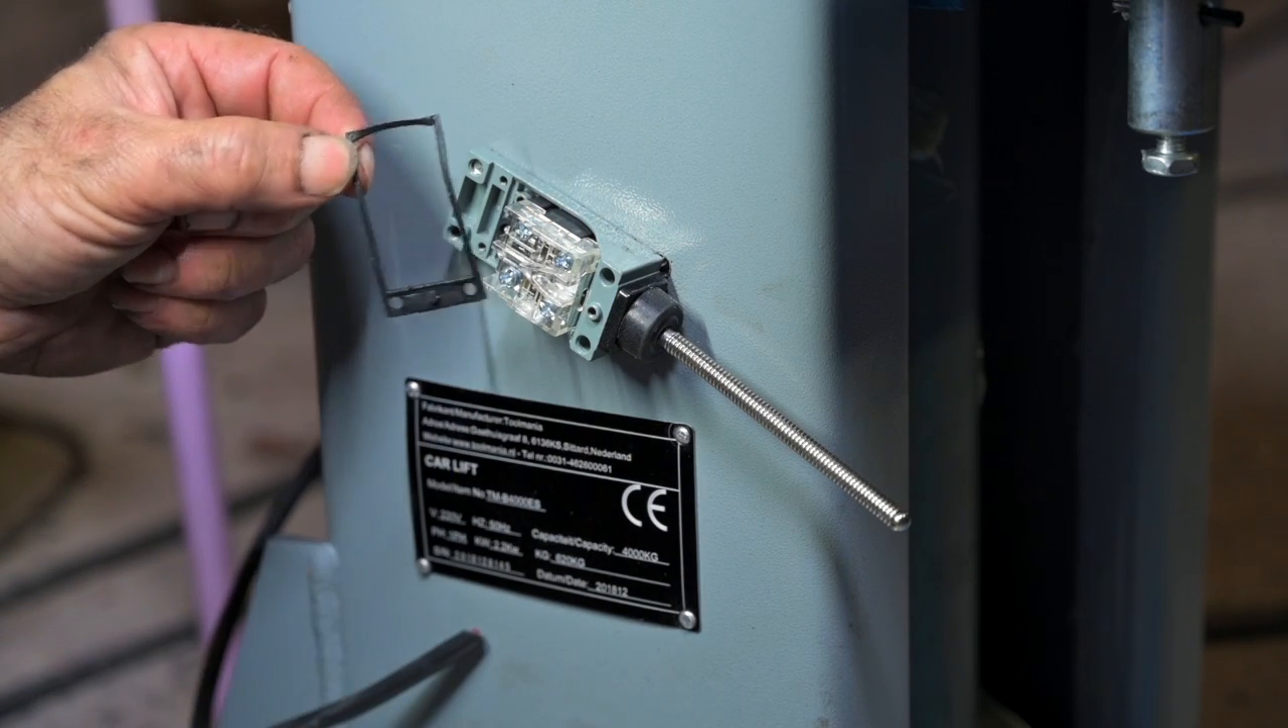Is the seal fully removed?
Yes.